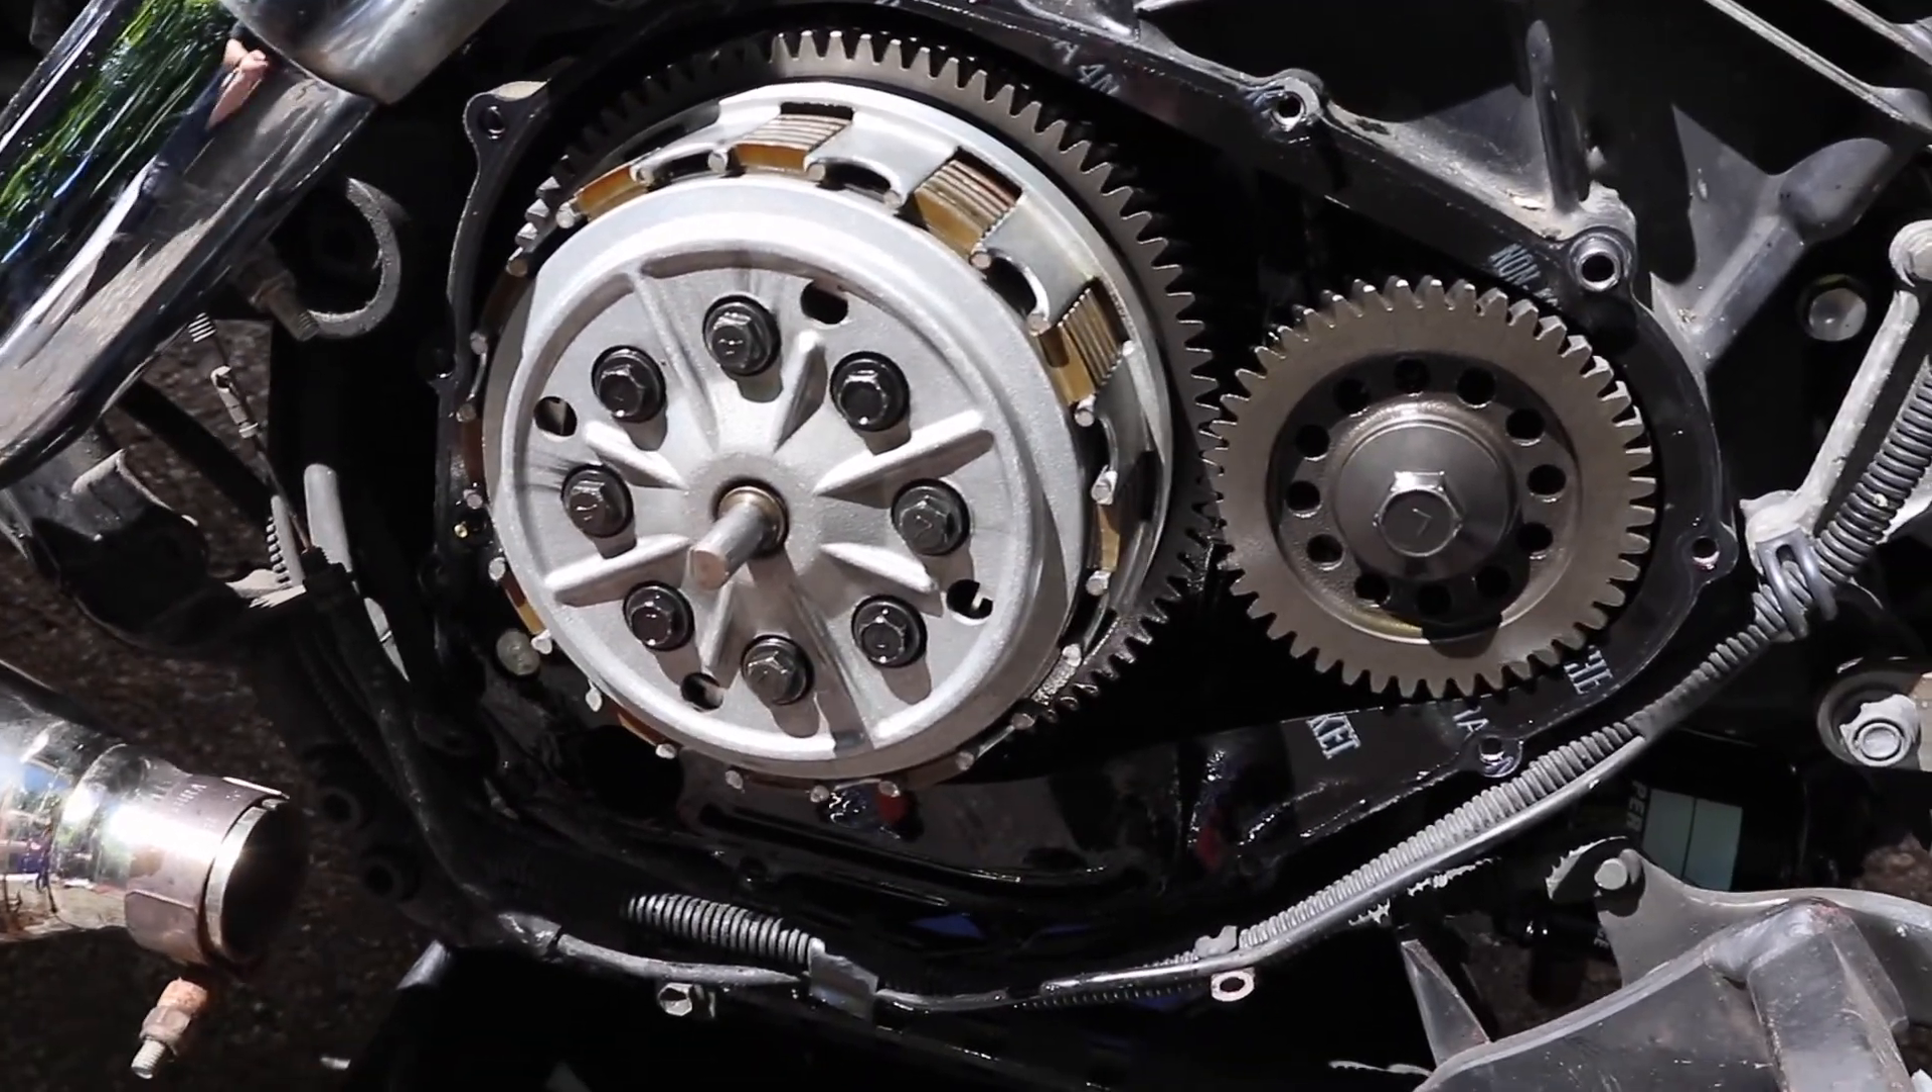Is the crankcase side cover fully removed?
Yes.